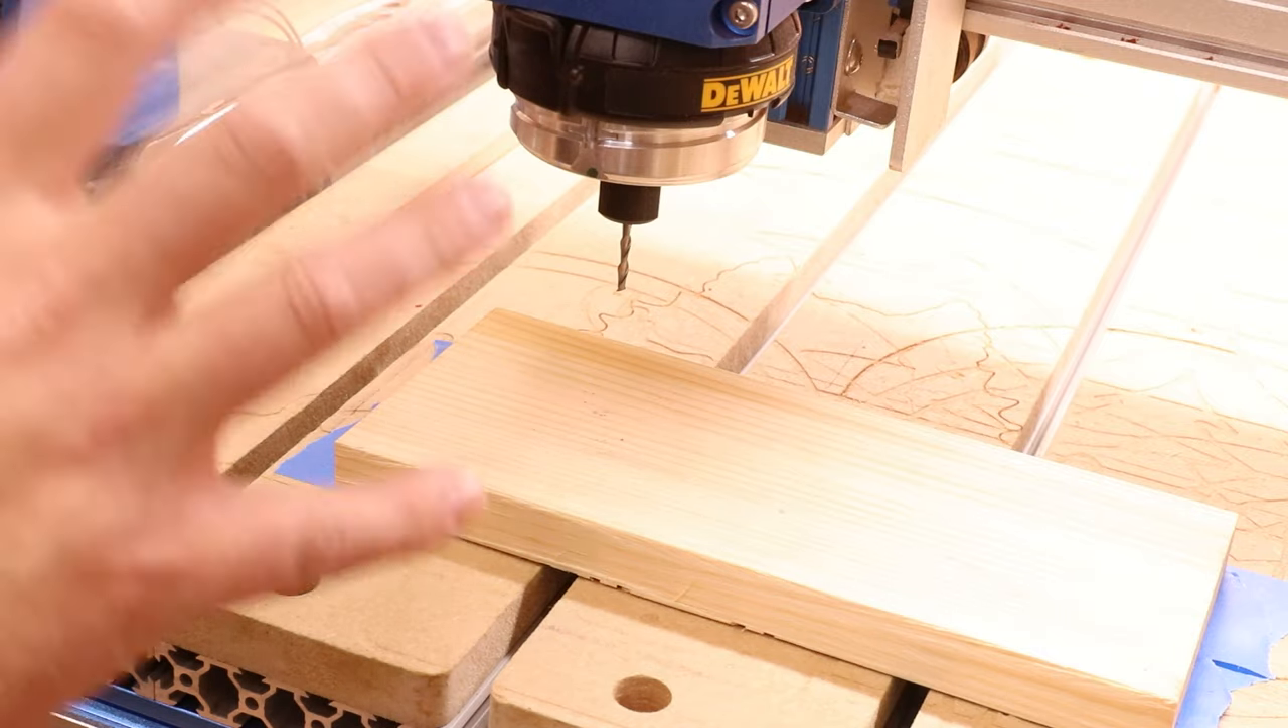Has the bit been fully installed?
Yes.